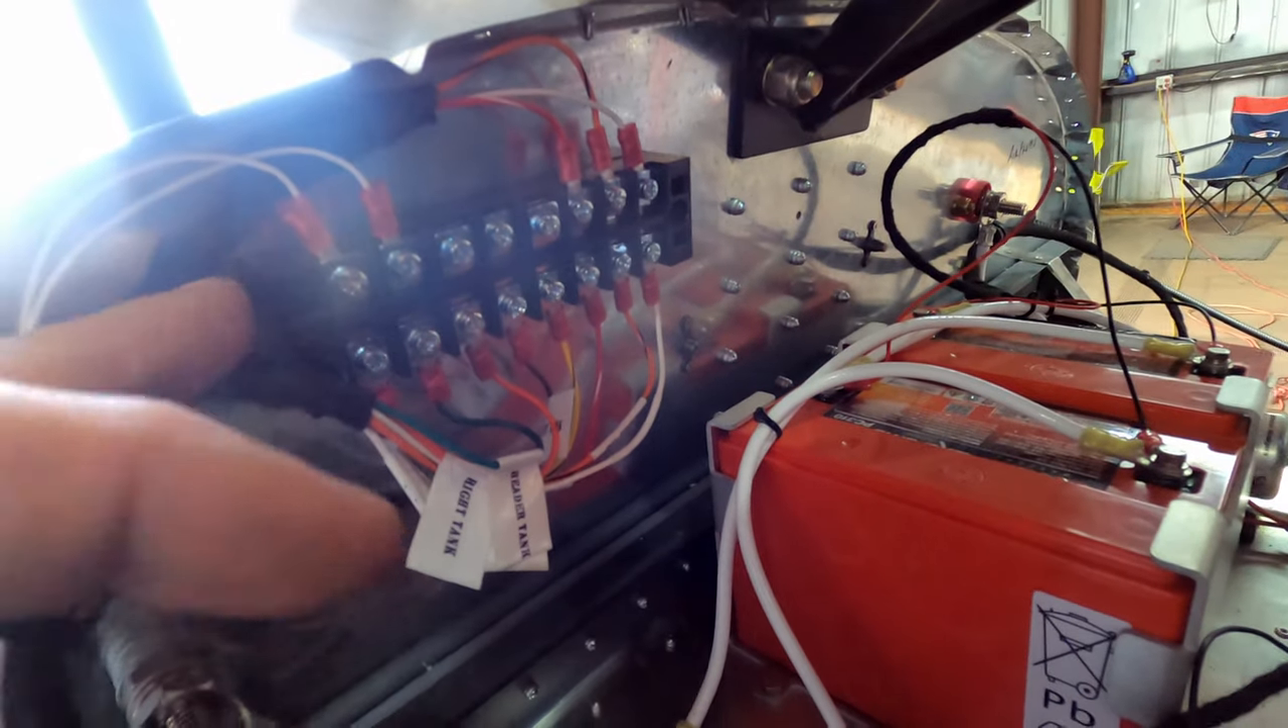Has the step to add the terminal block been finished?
Yes.